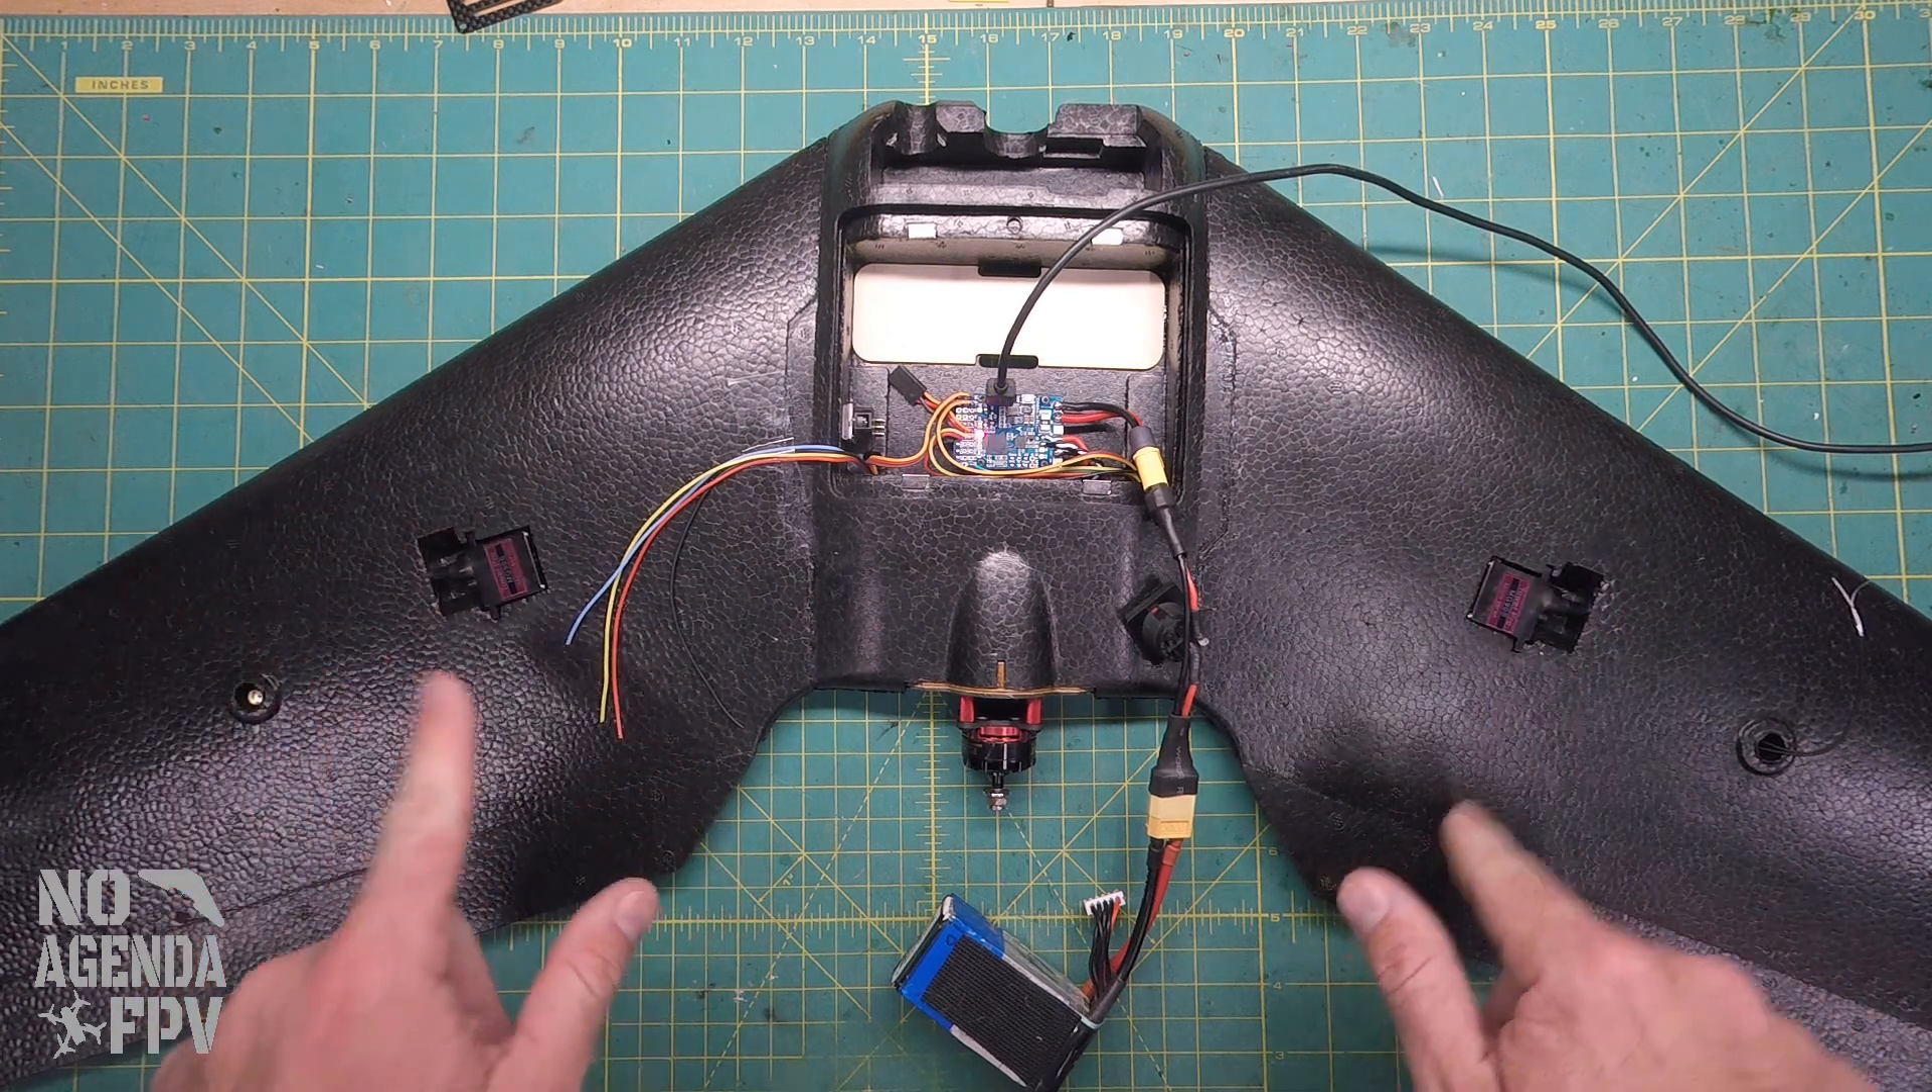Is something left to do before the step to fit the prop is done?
Yes.